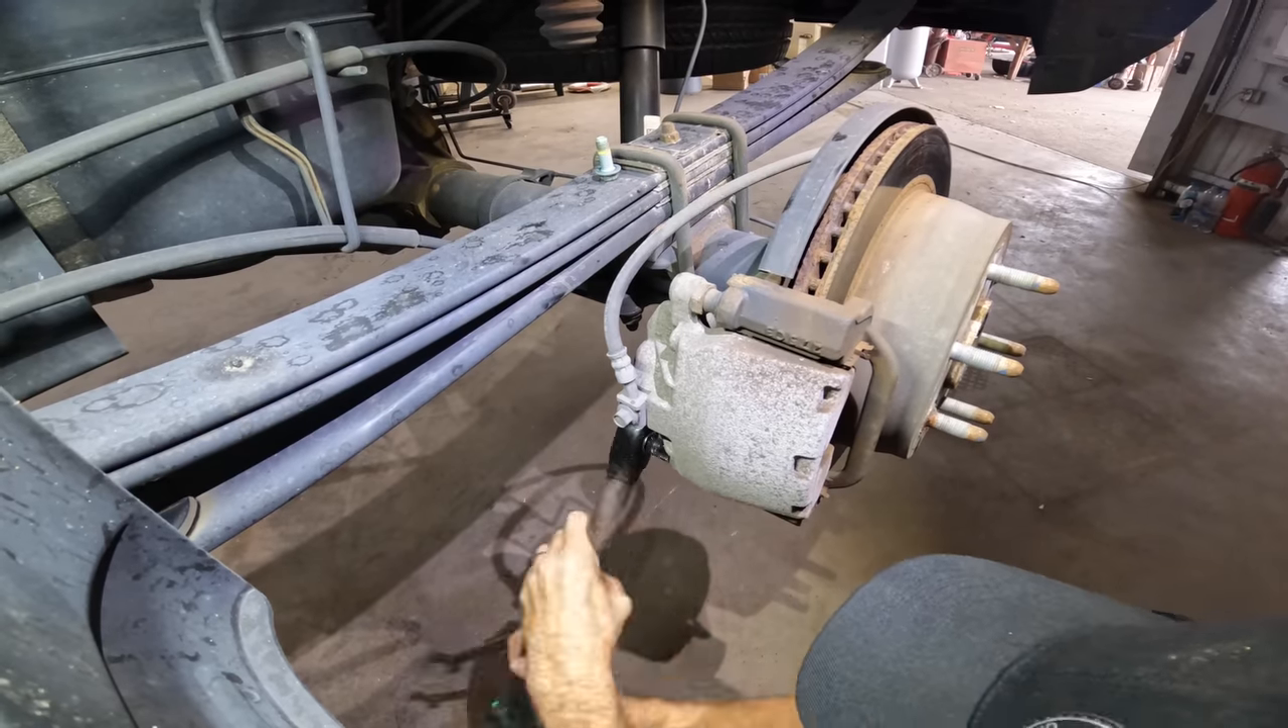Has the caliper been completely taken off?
No.